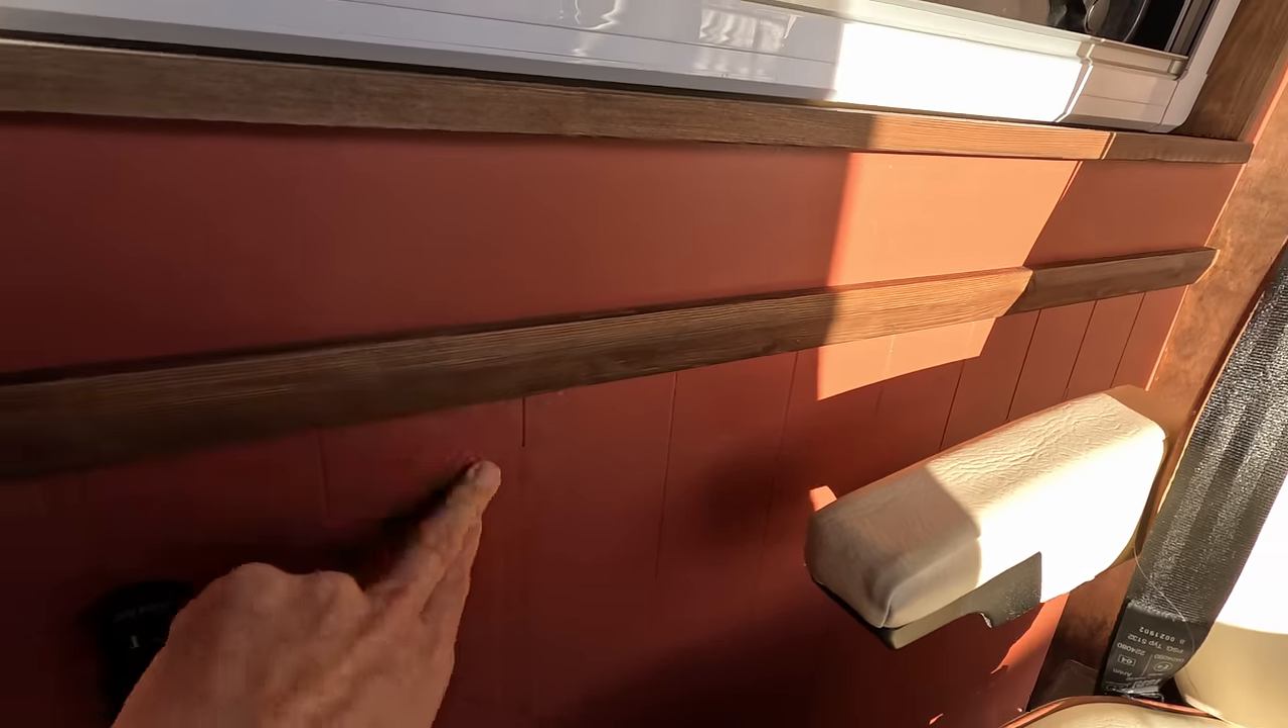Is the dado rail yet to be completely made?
No.